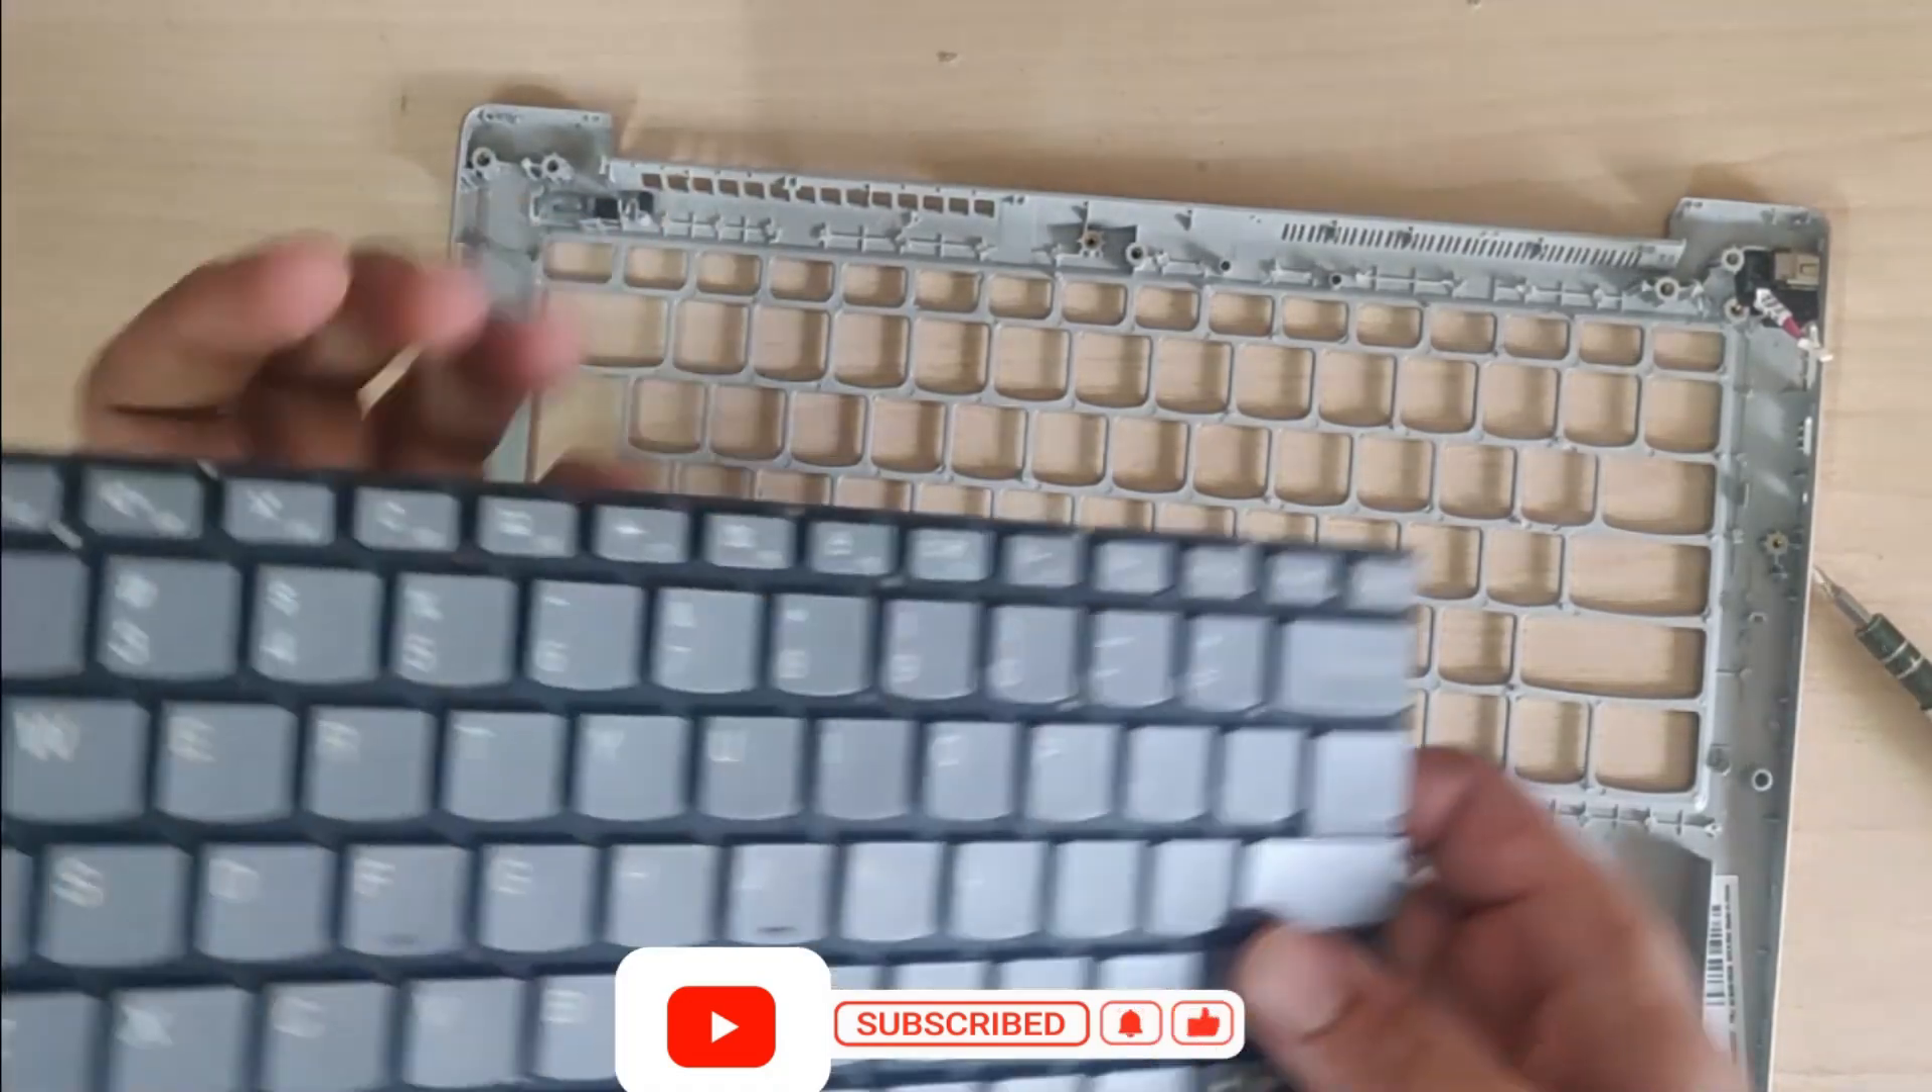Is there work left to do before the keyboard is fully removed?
No.